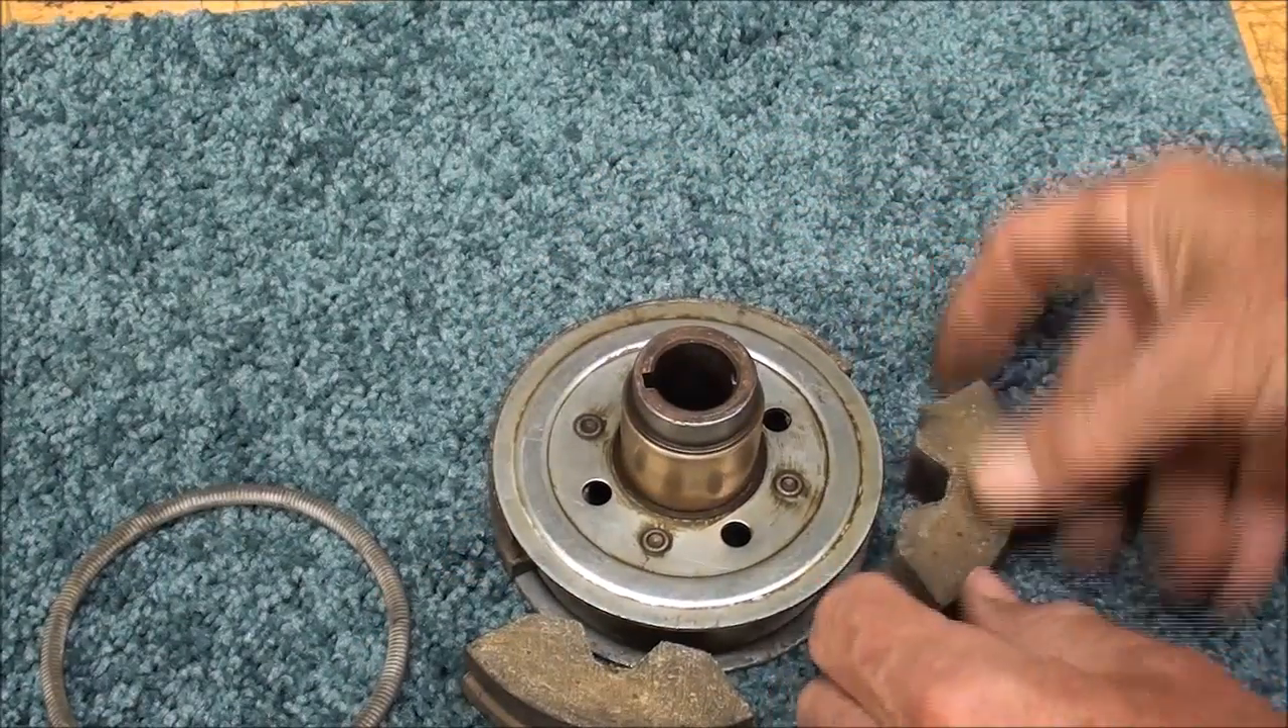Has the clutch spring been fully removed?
Yes.